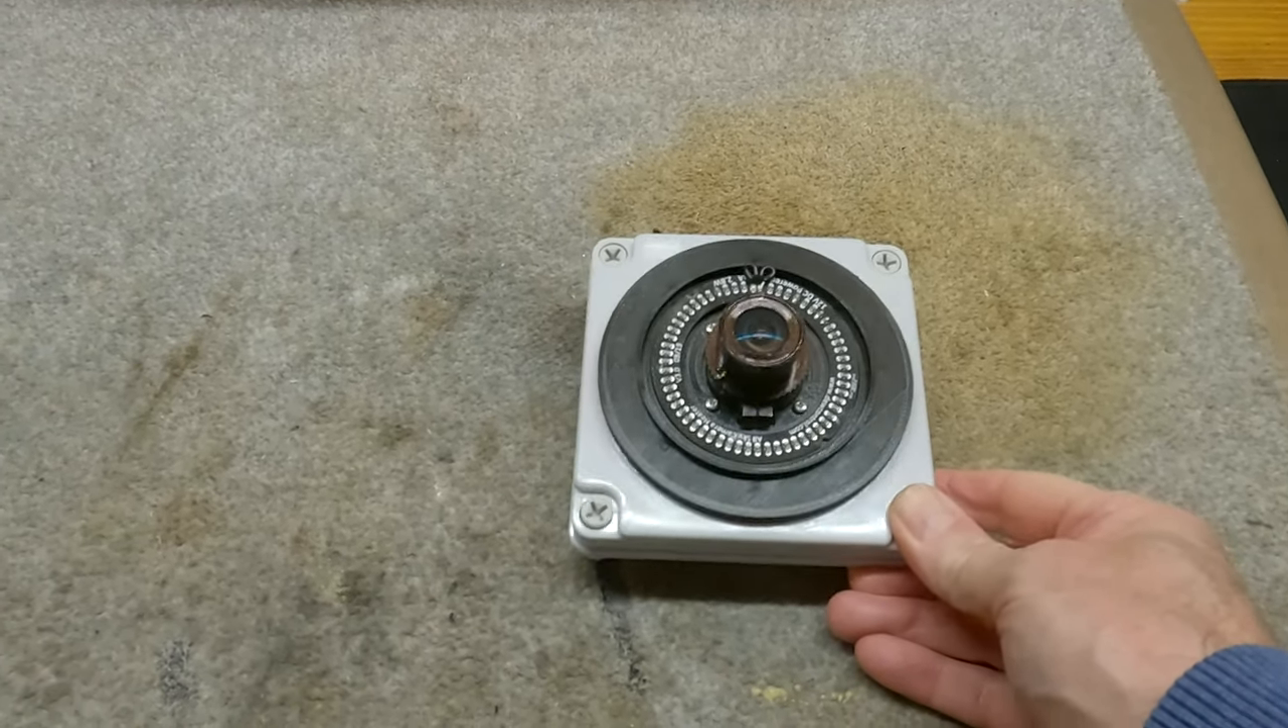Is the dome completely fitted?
No.